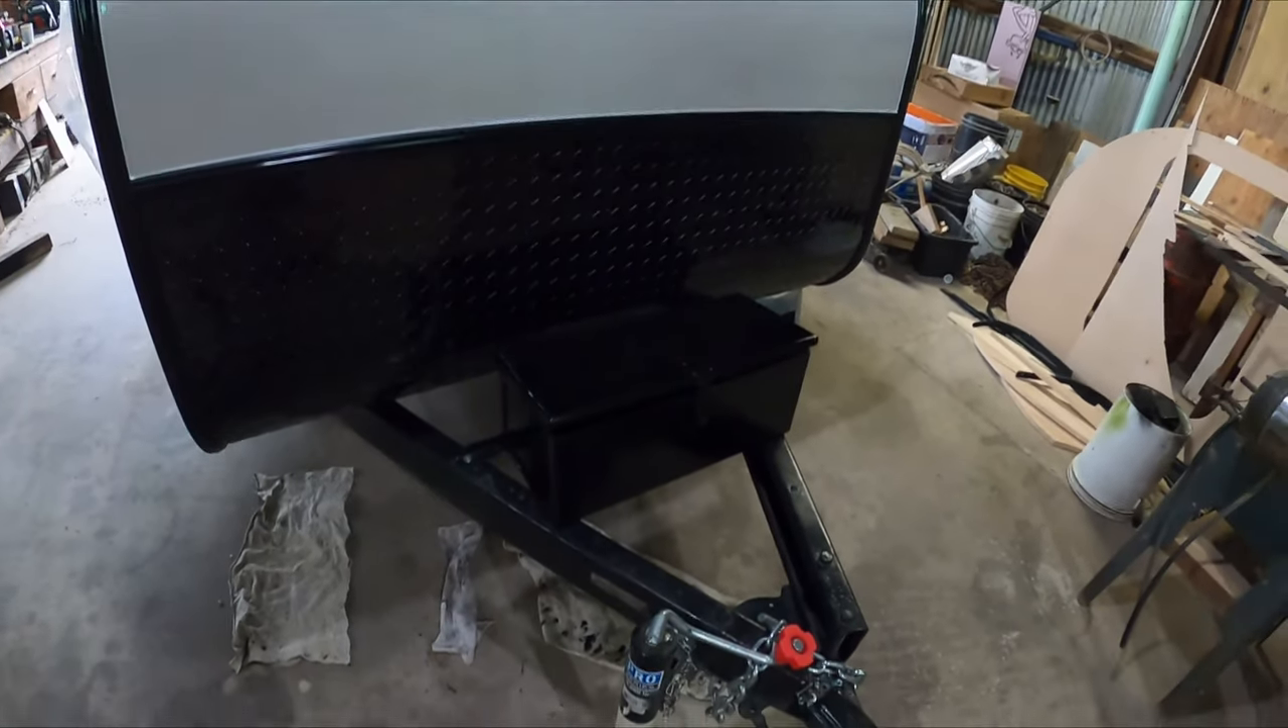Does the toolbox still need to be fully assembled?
No.